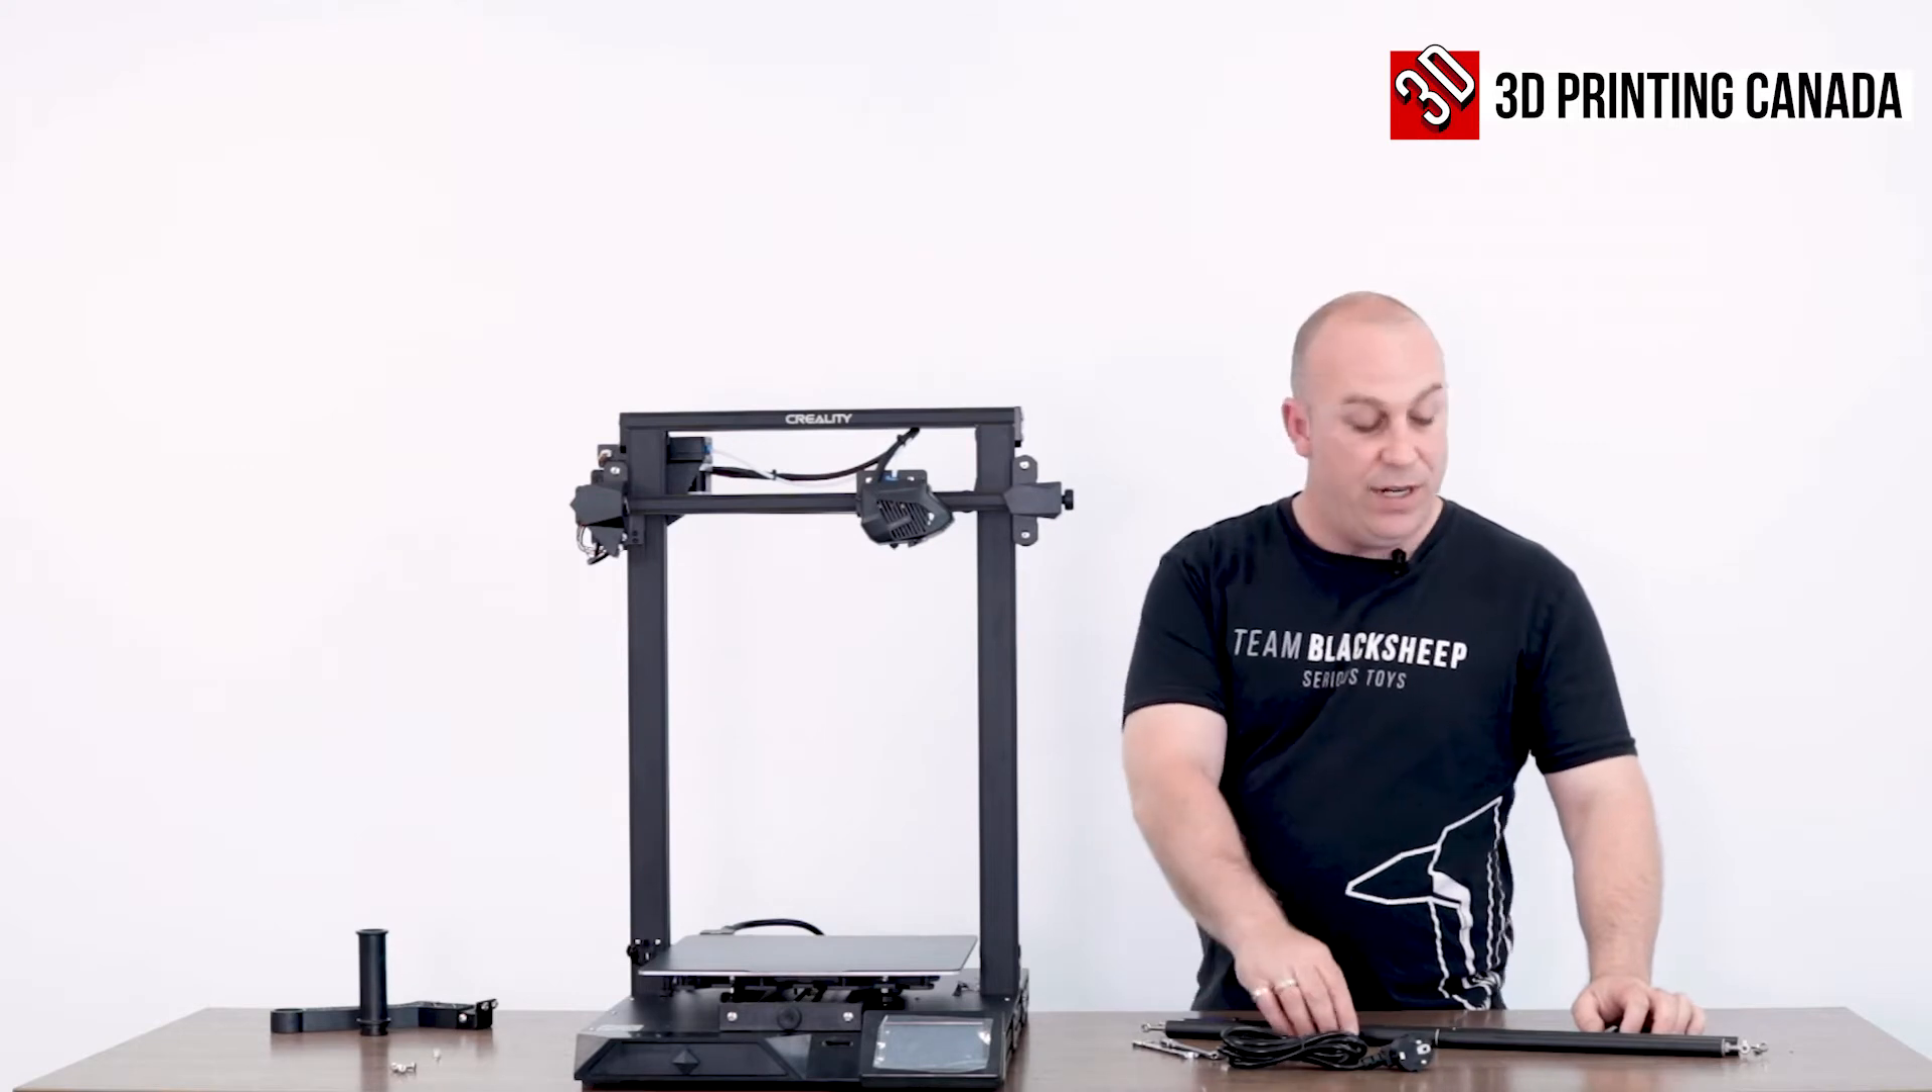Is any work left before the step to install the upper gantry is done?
No.